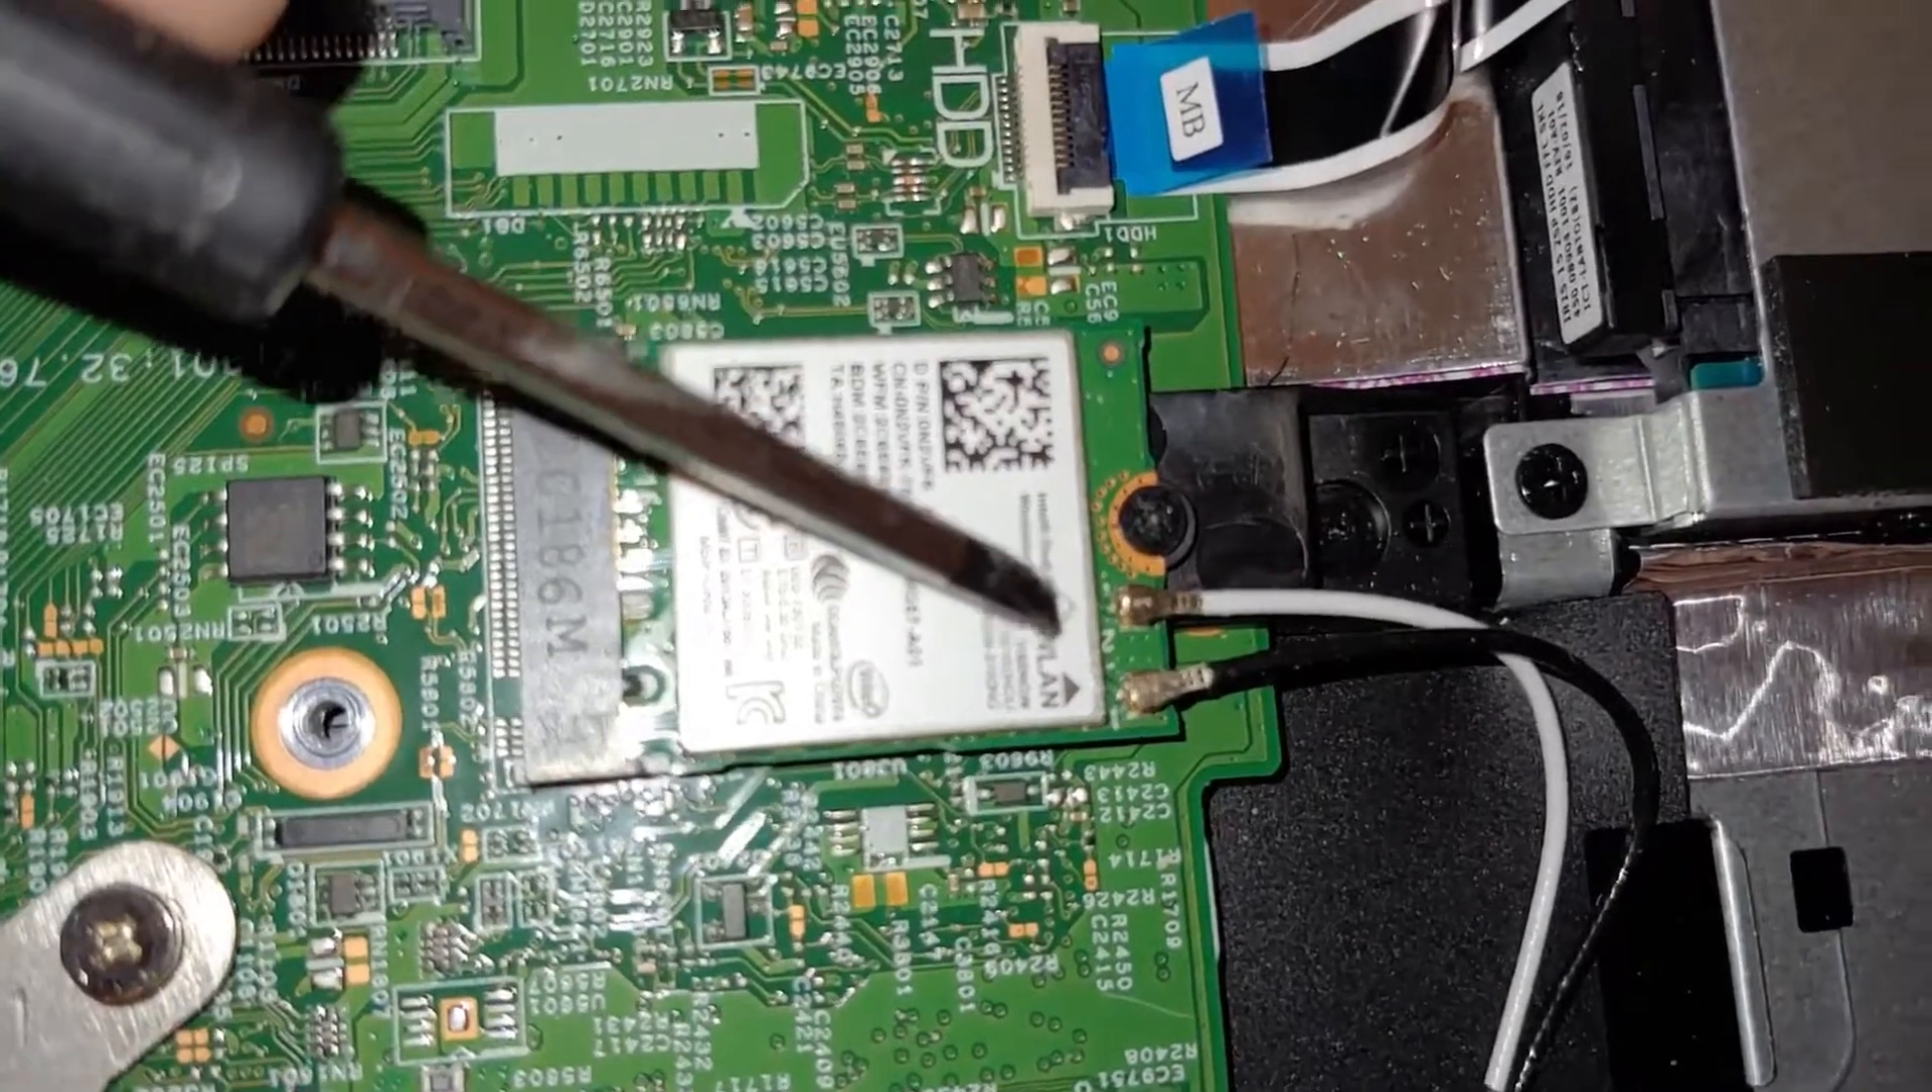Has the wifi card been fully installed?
Yes.